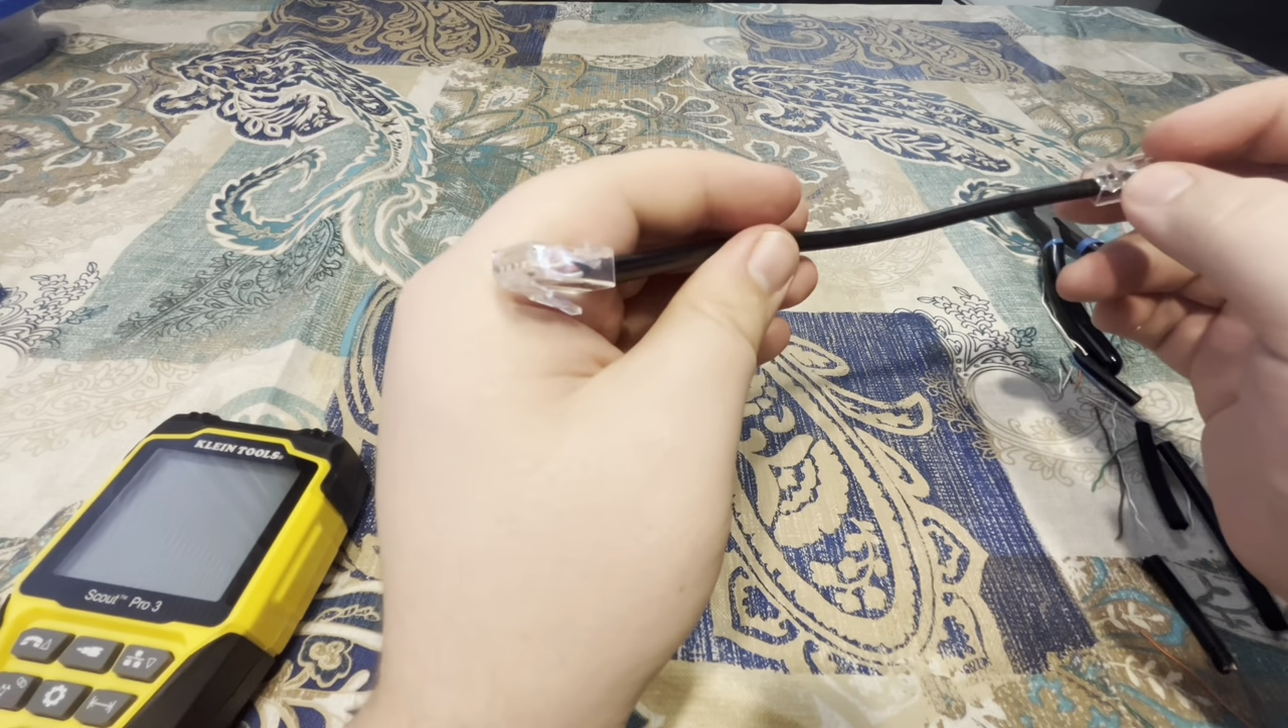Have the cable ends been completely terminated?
Yes.